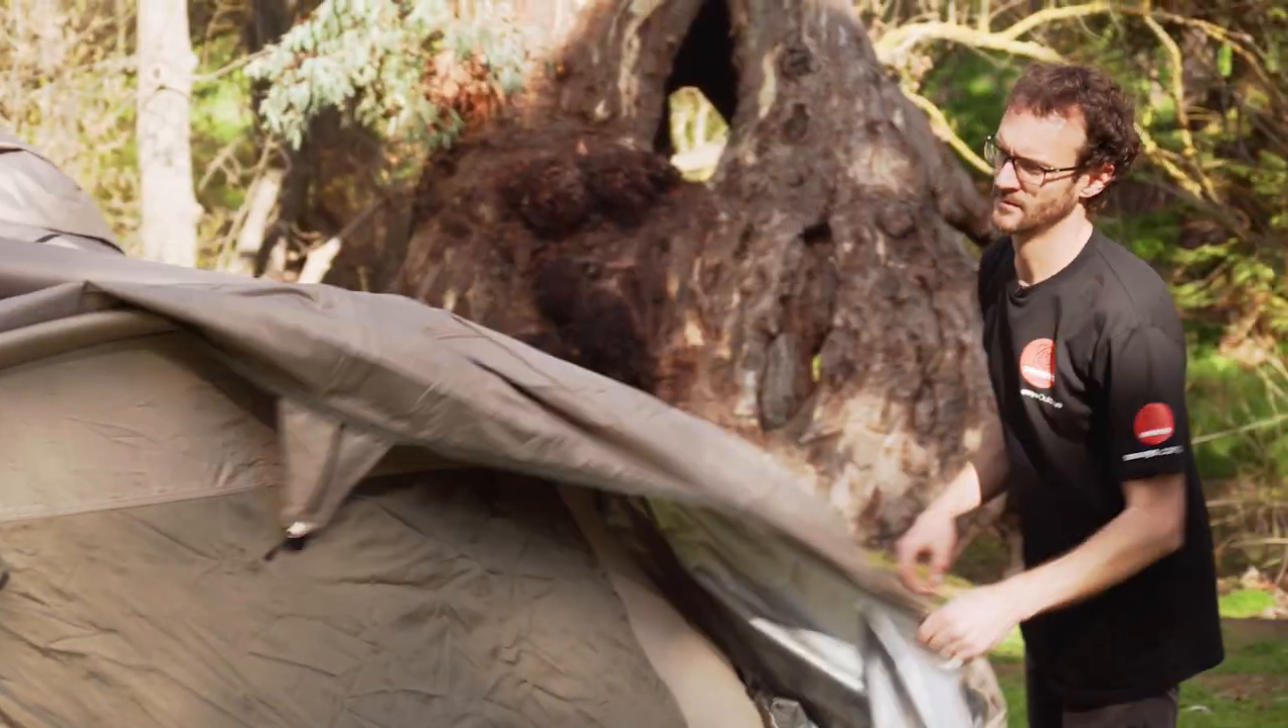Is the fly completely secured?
No.